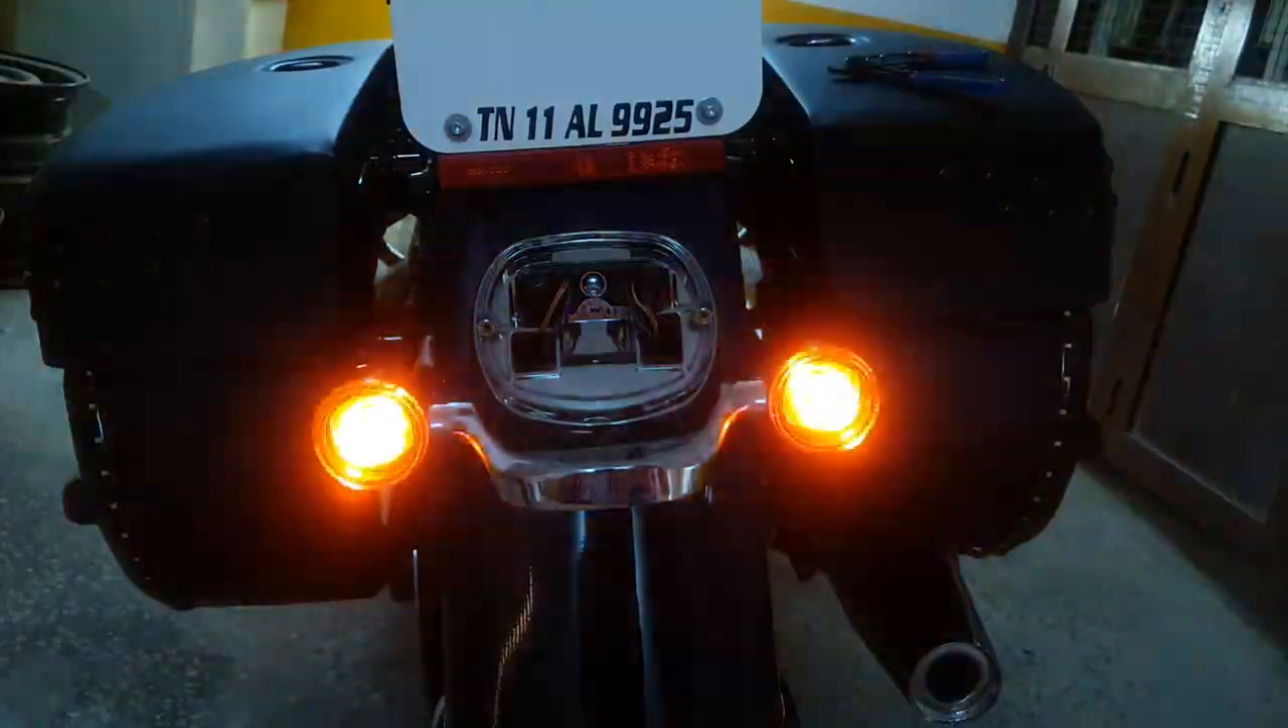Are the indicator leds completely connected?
Yes.